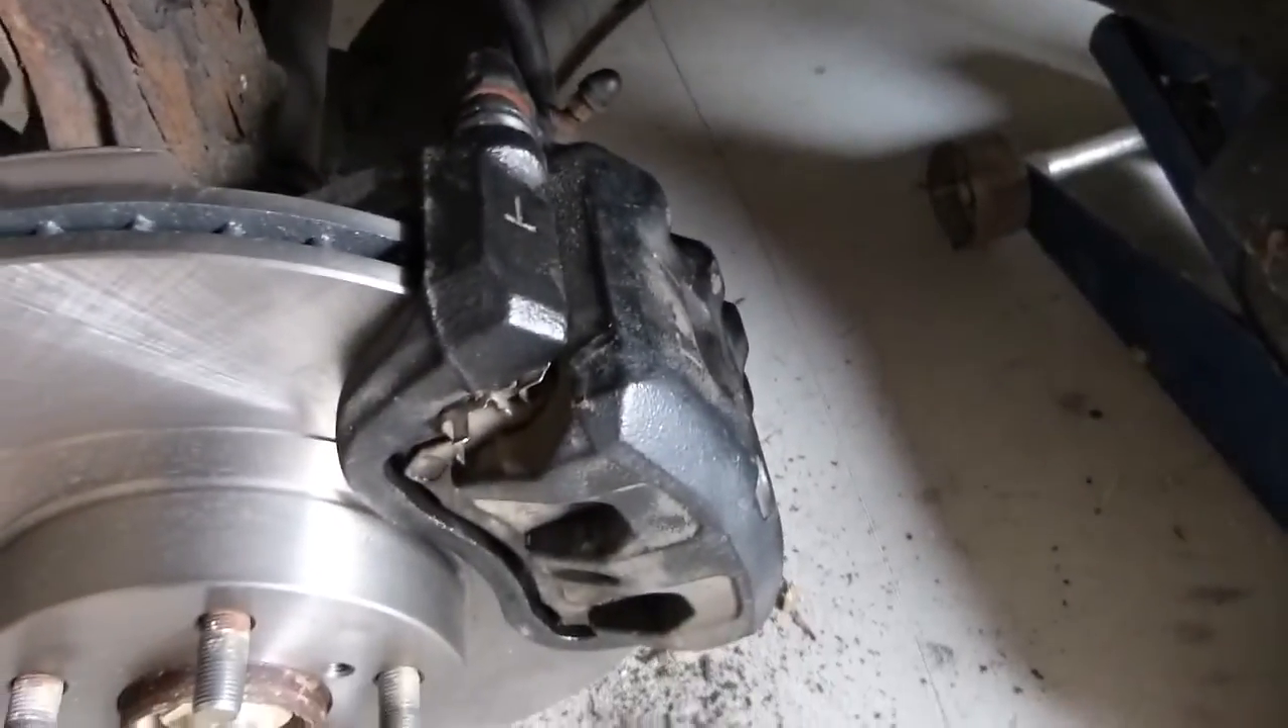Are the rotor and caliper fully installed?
Yes.